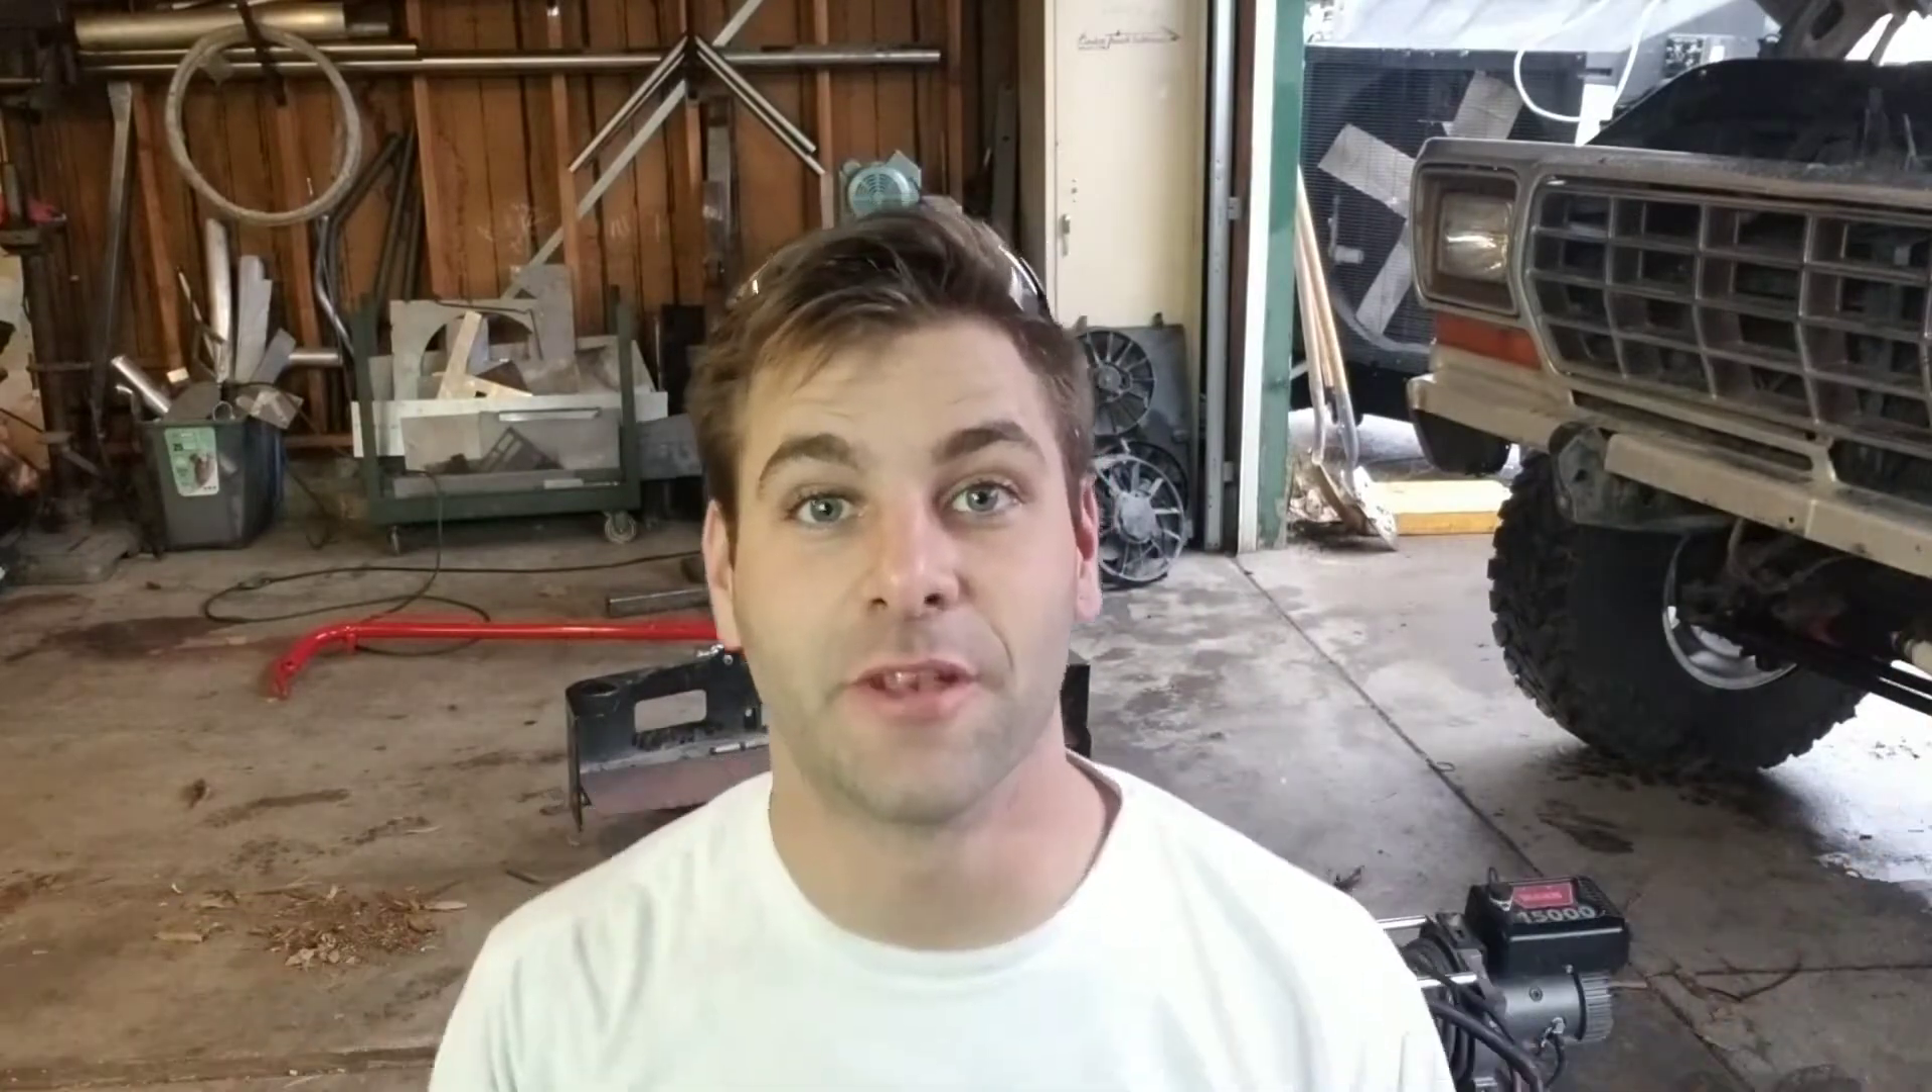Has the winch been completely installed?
No.